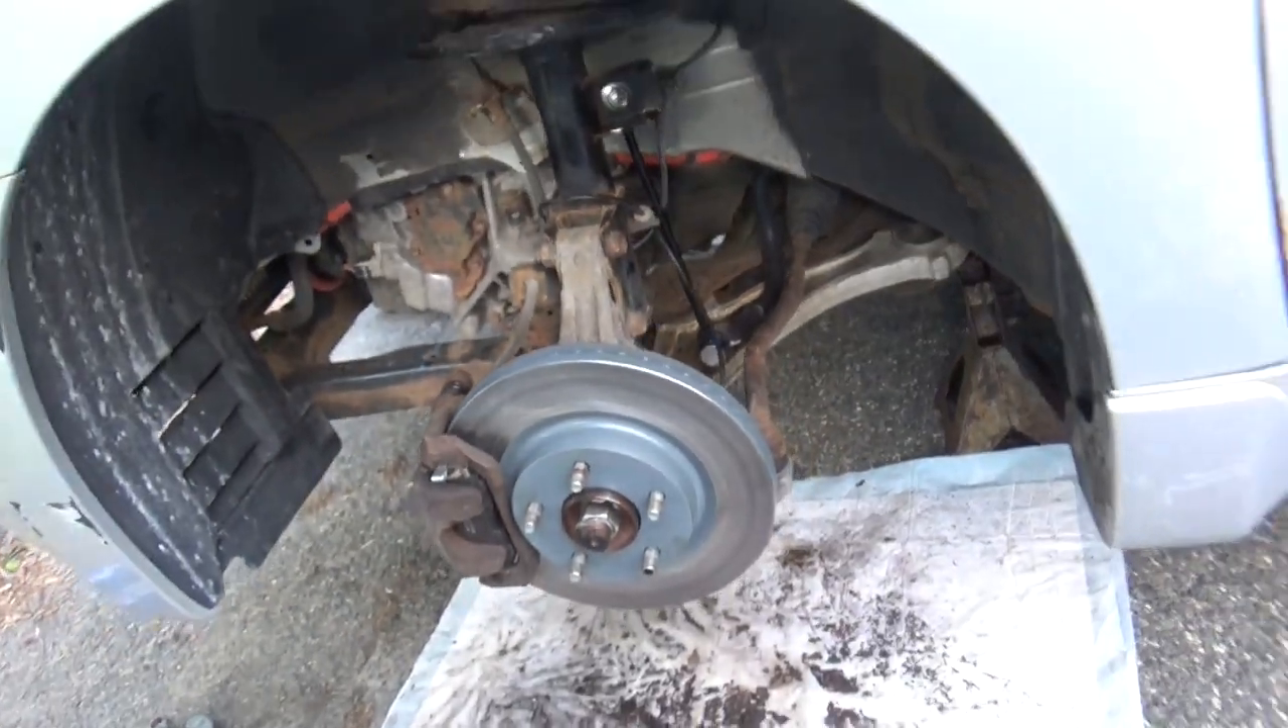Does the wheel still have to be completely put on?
Yes.